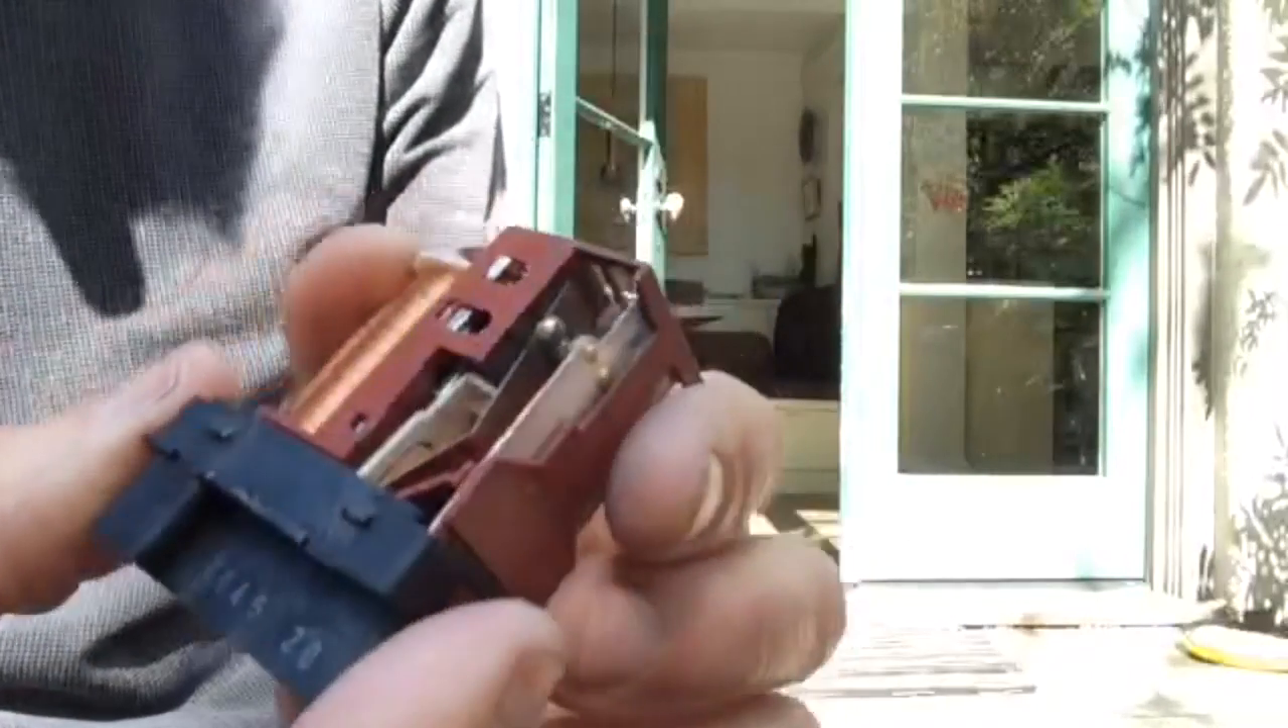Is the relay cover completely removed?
Yes.